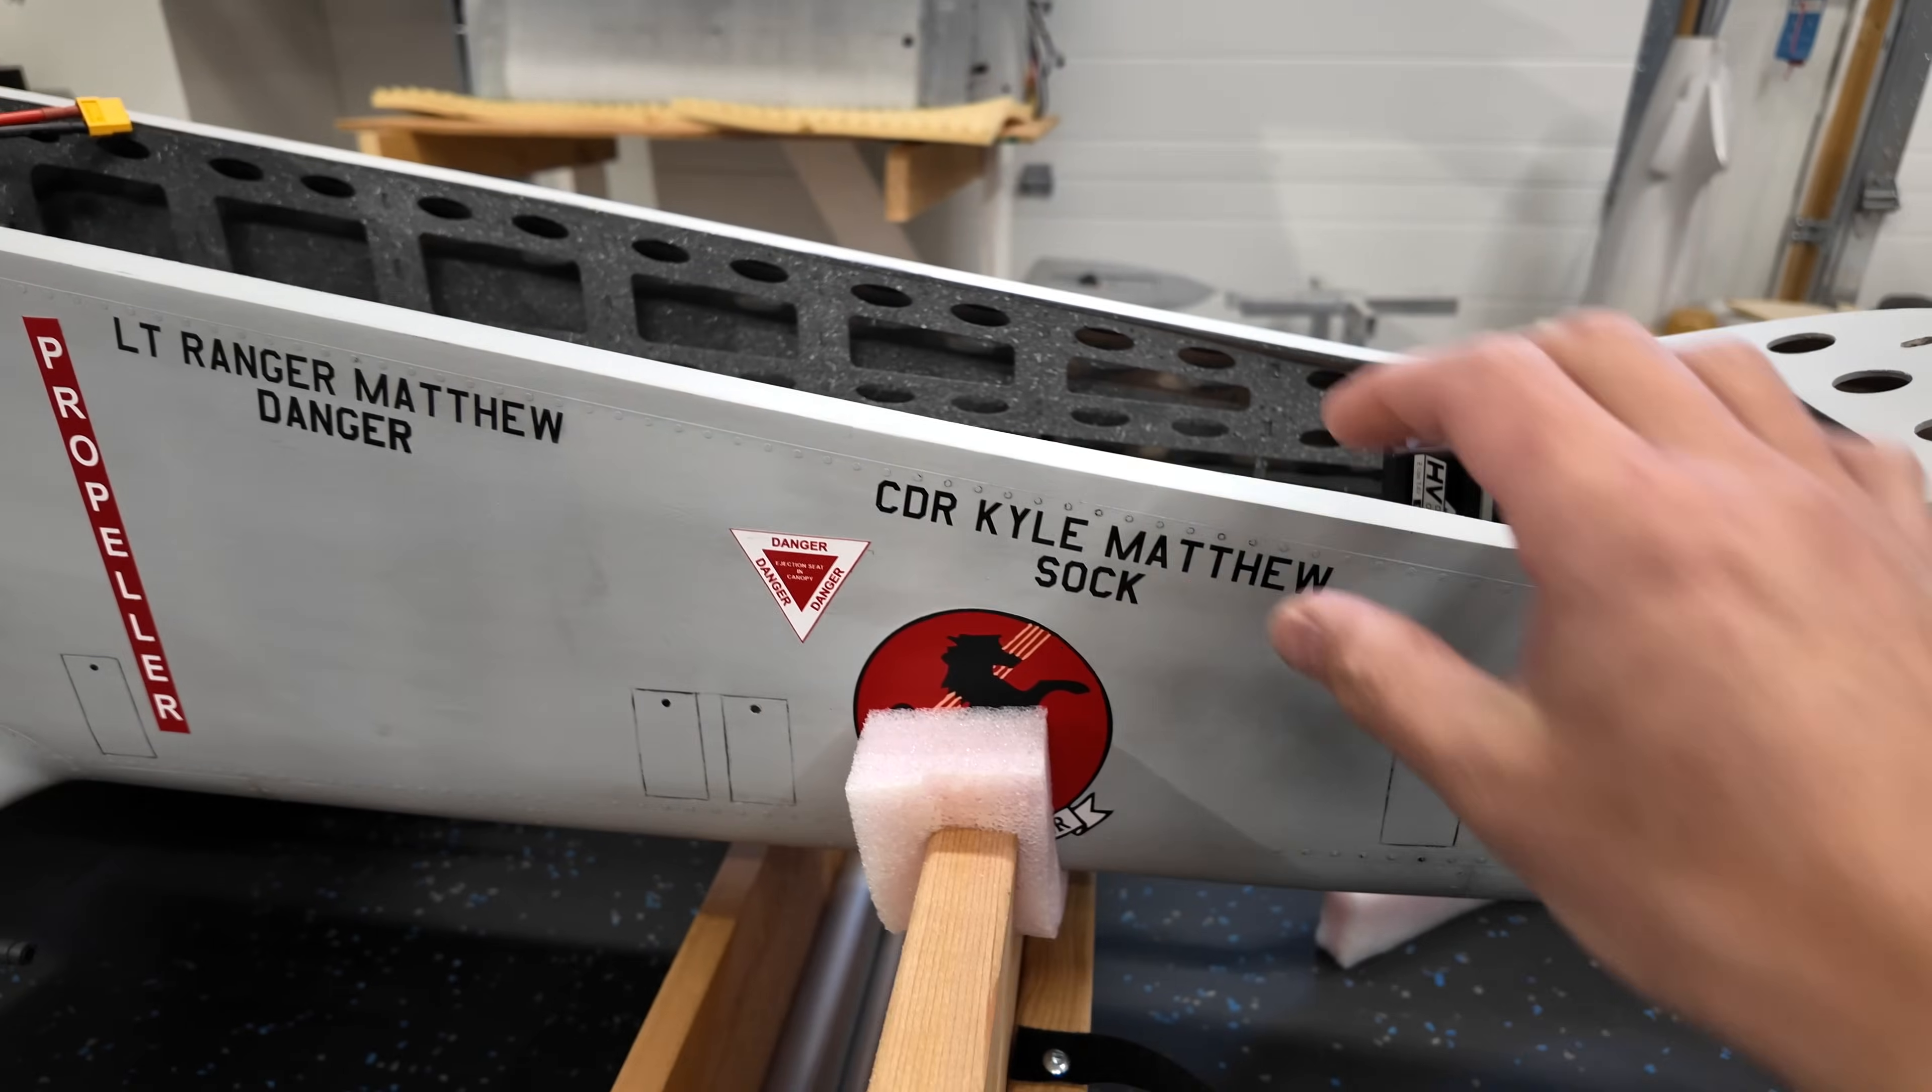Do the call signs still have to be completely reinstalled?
No.